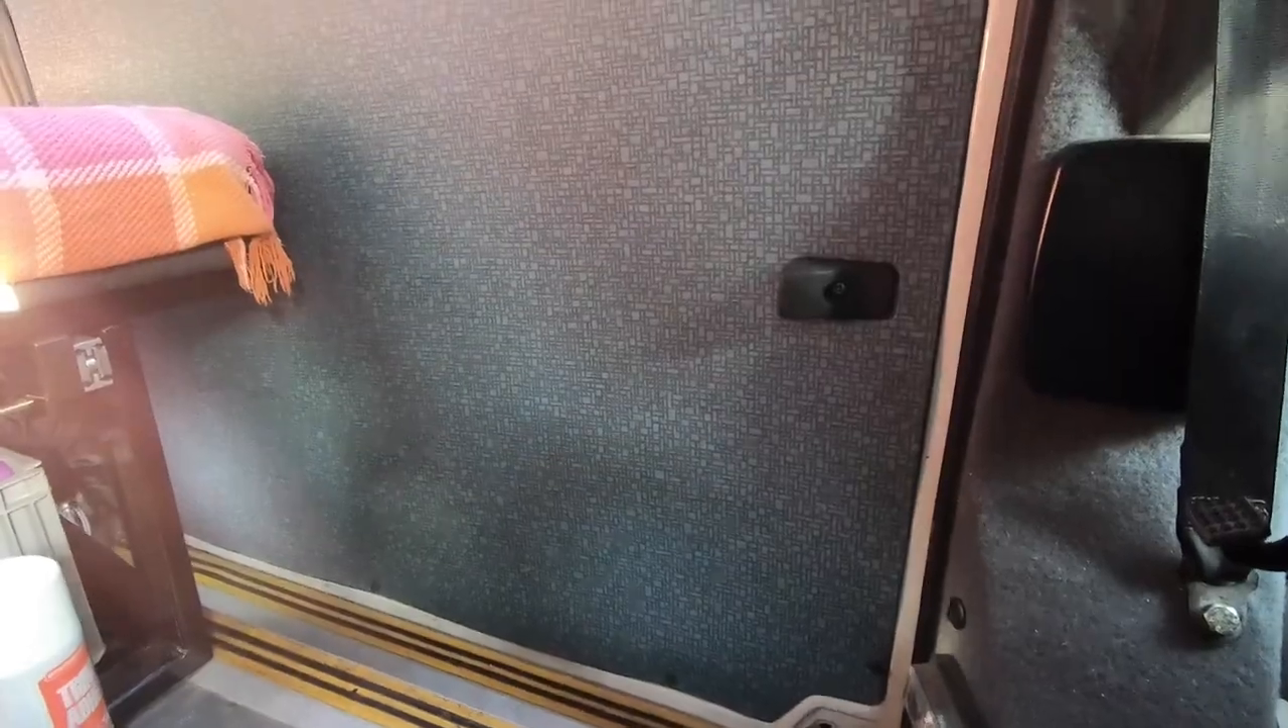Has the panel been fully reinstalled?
Yes.